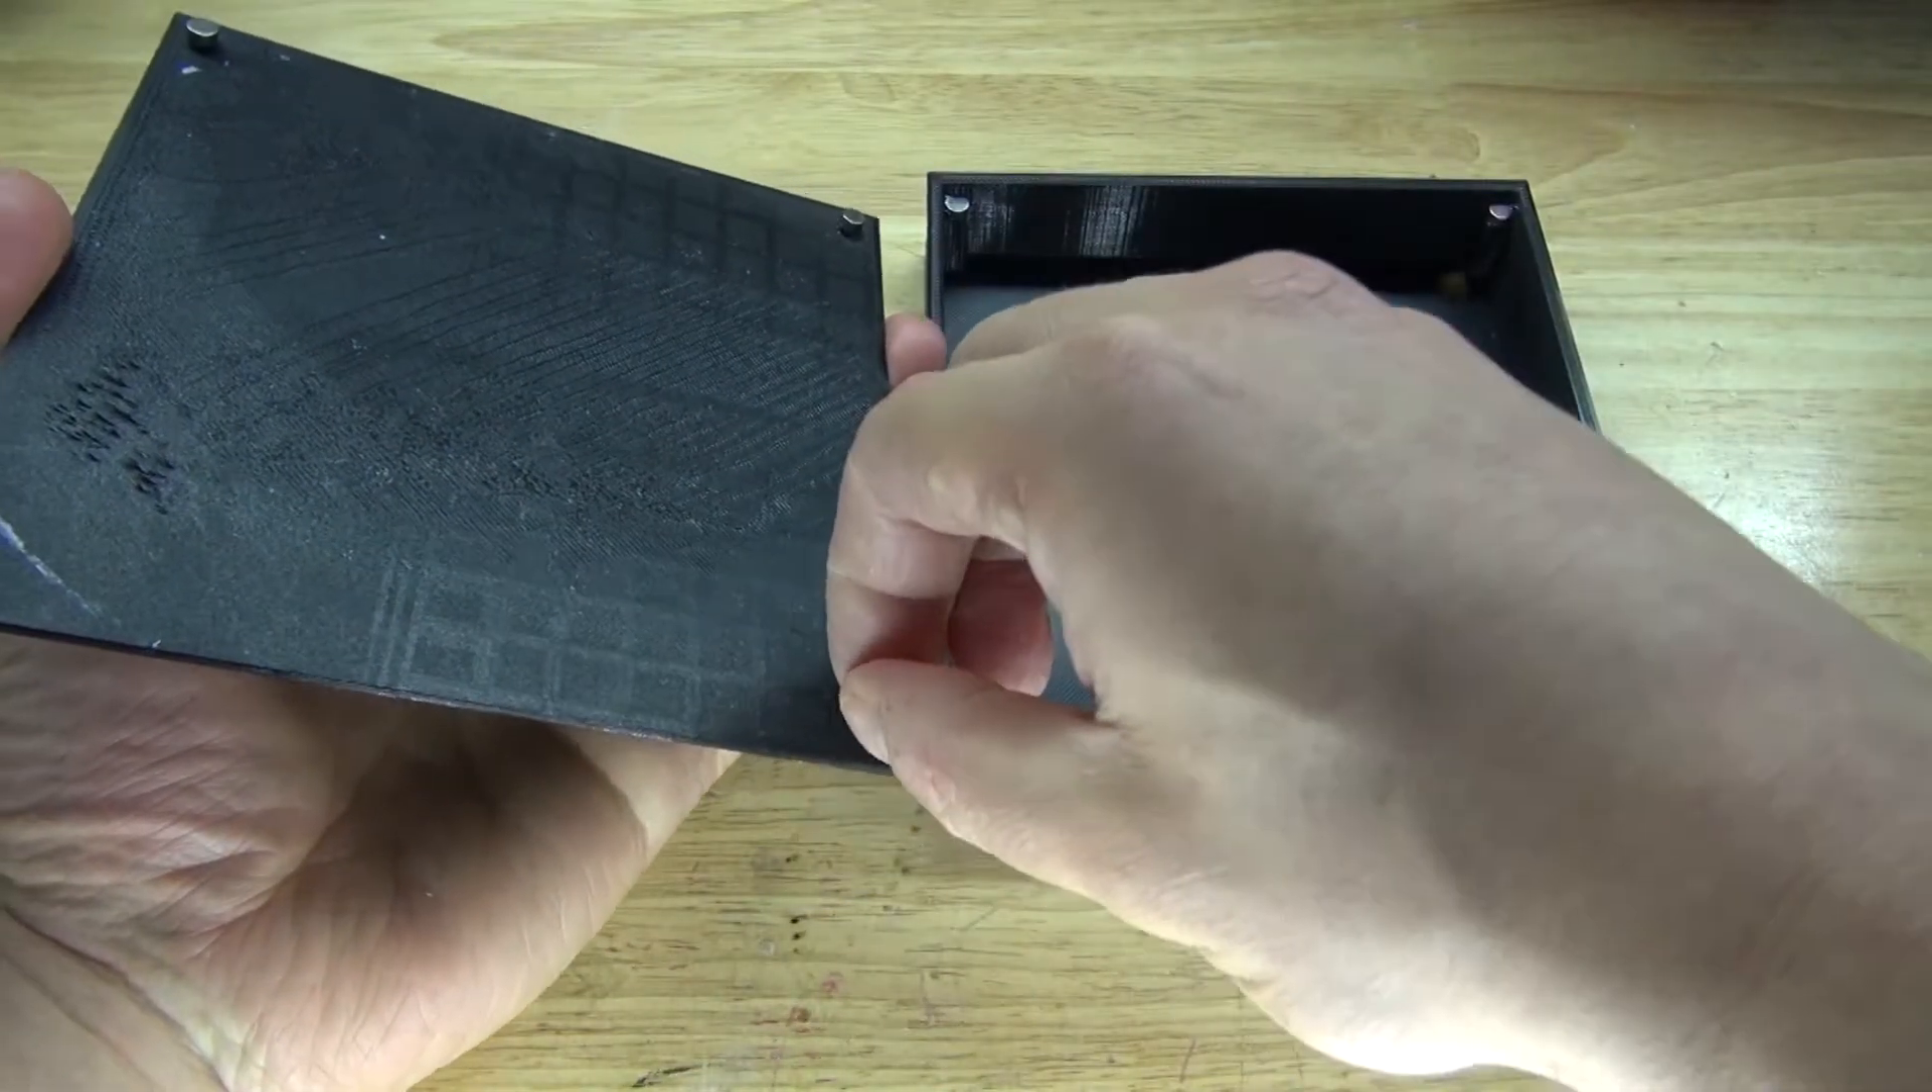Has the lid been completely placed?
No.